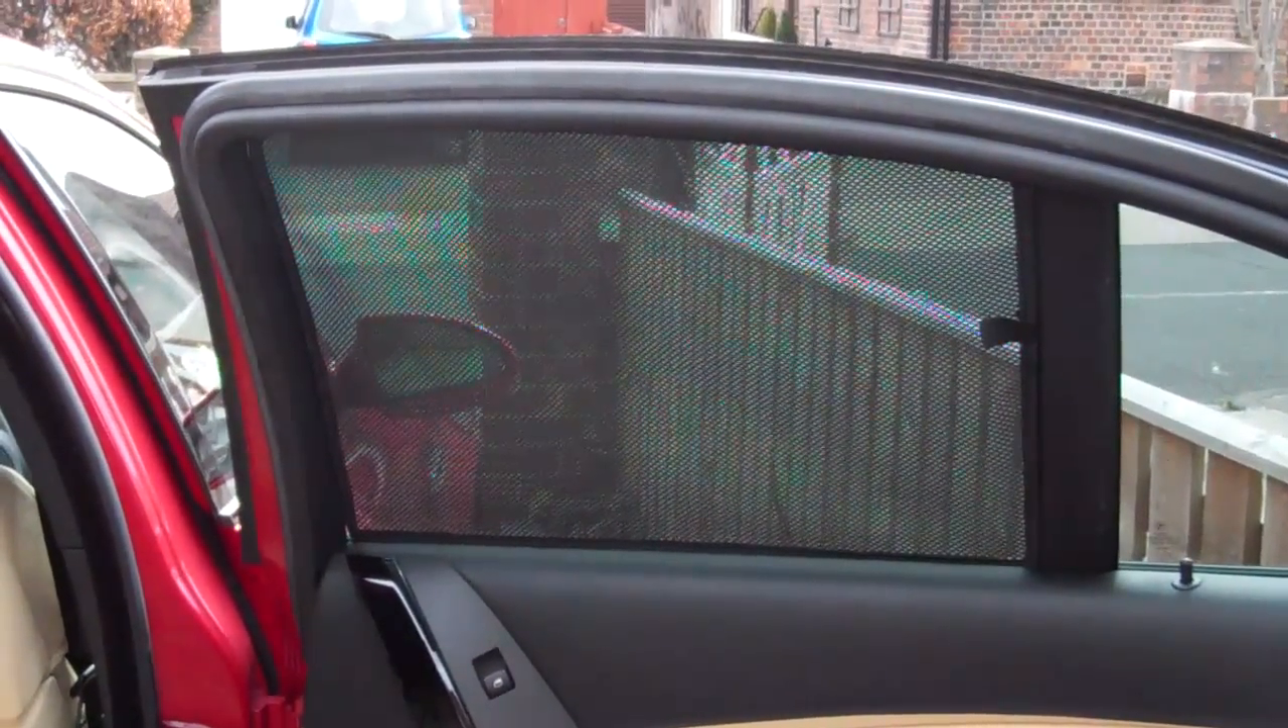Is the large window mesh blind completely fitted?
Yes.